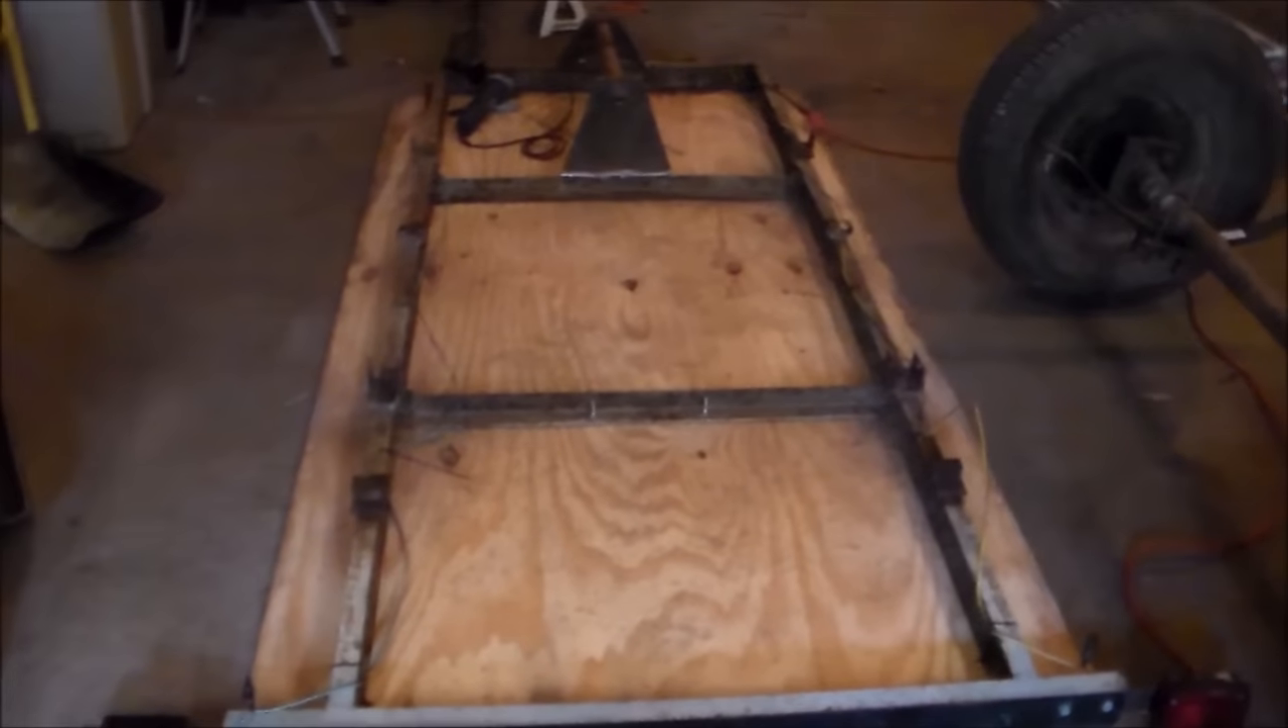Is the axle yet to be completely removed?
No.